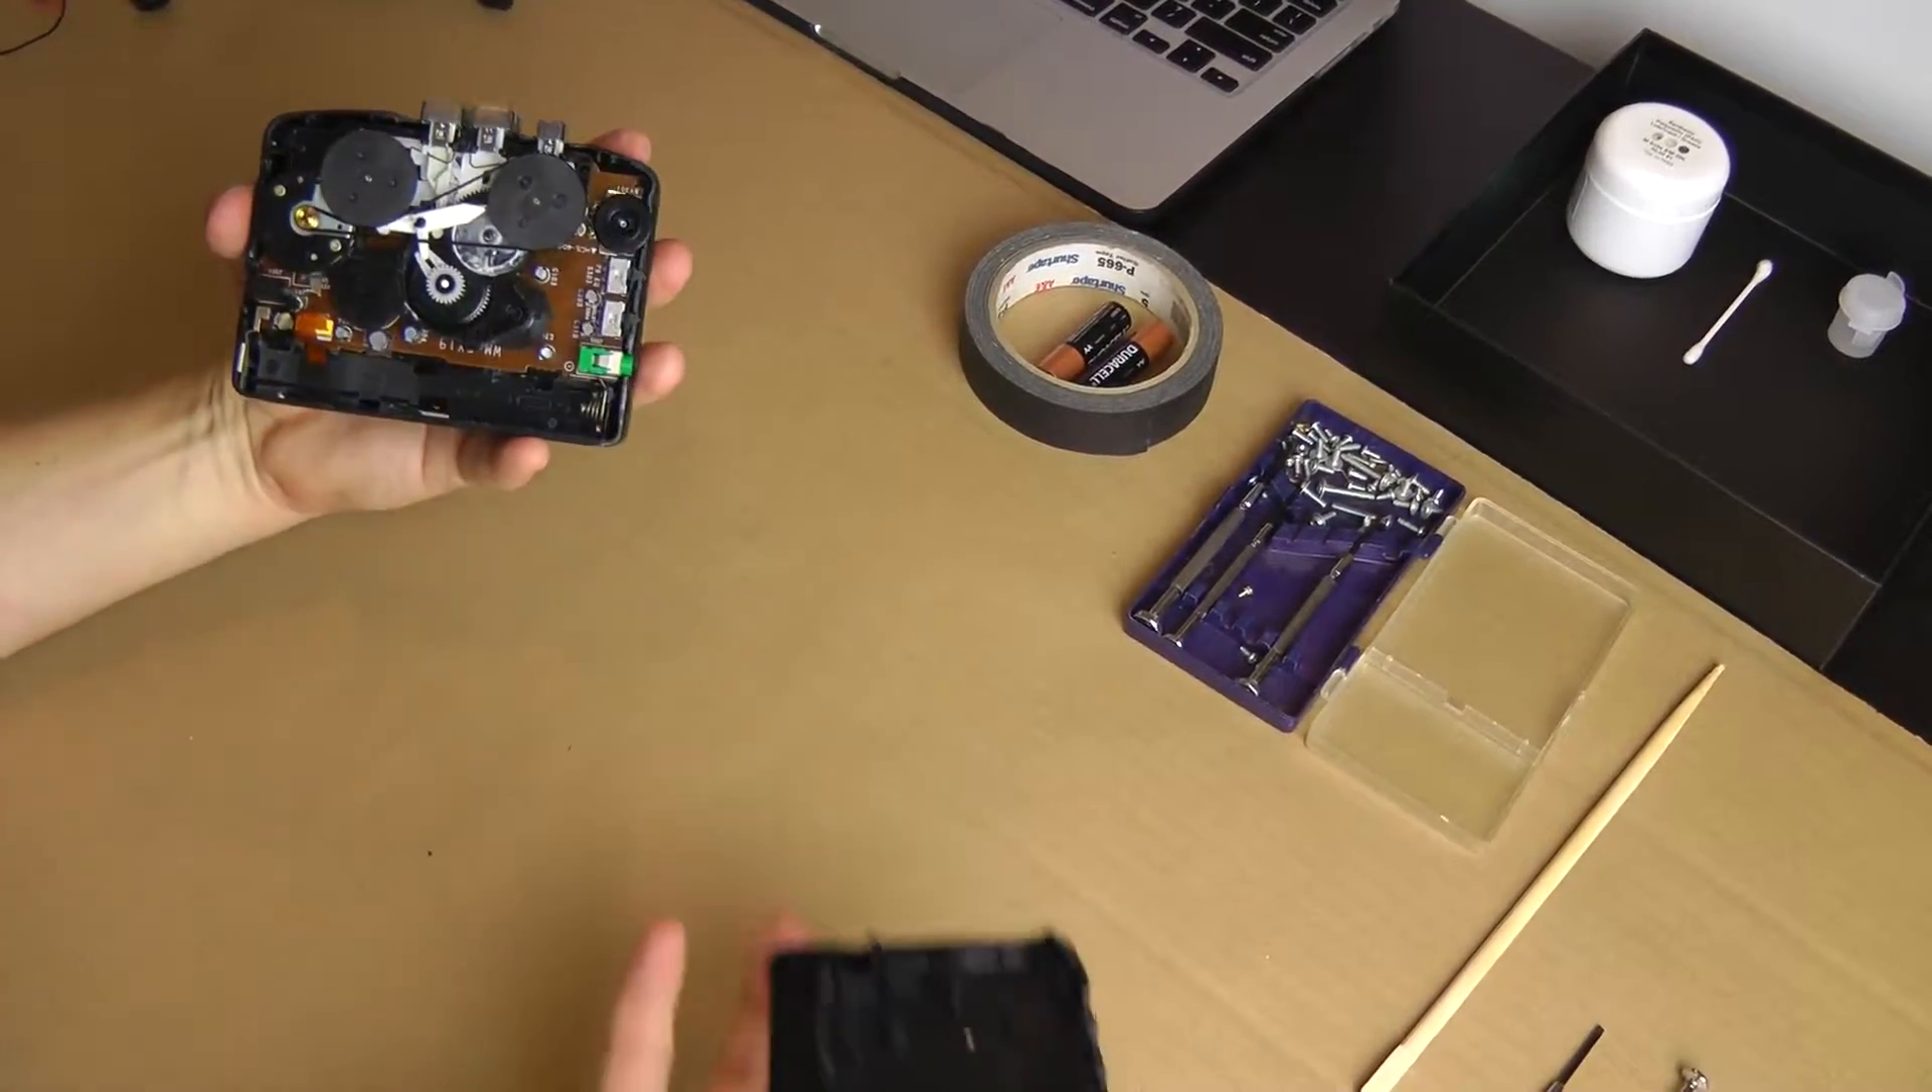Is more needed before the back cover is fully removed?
No.